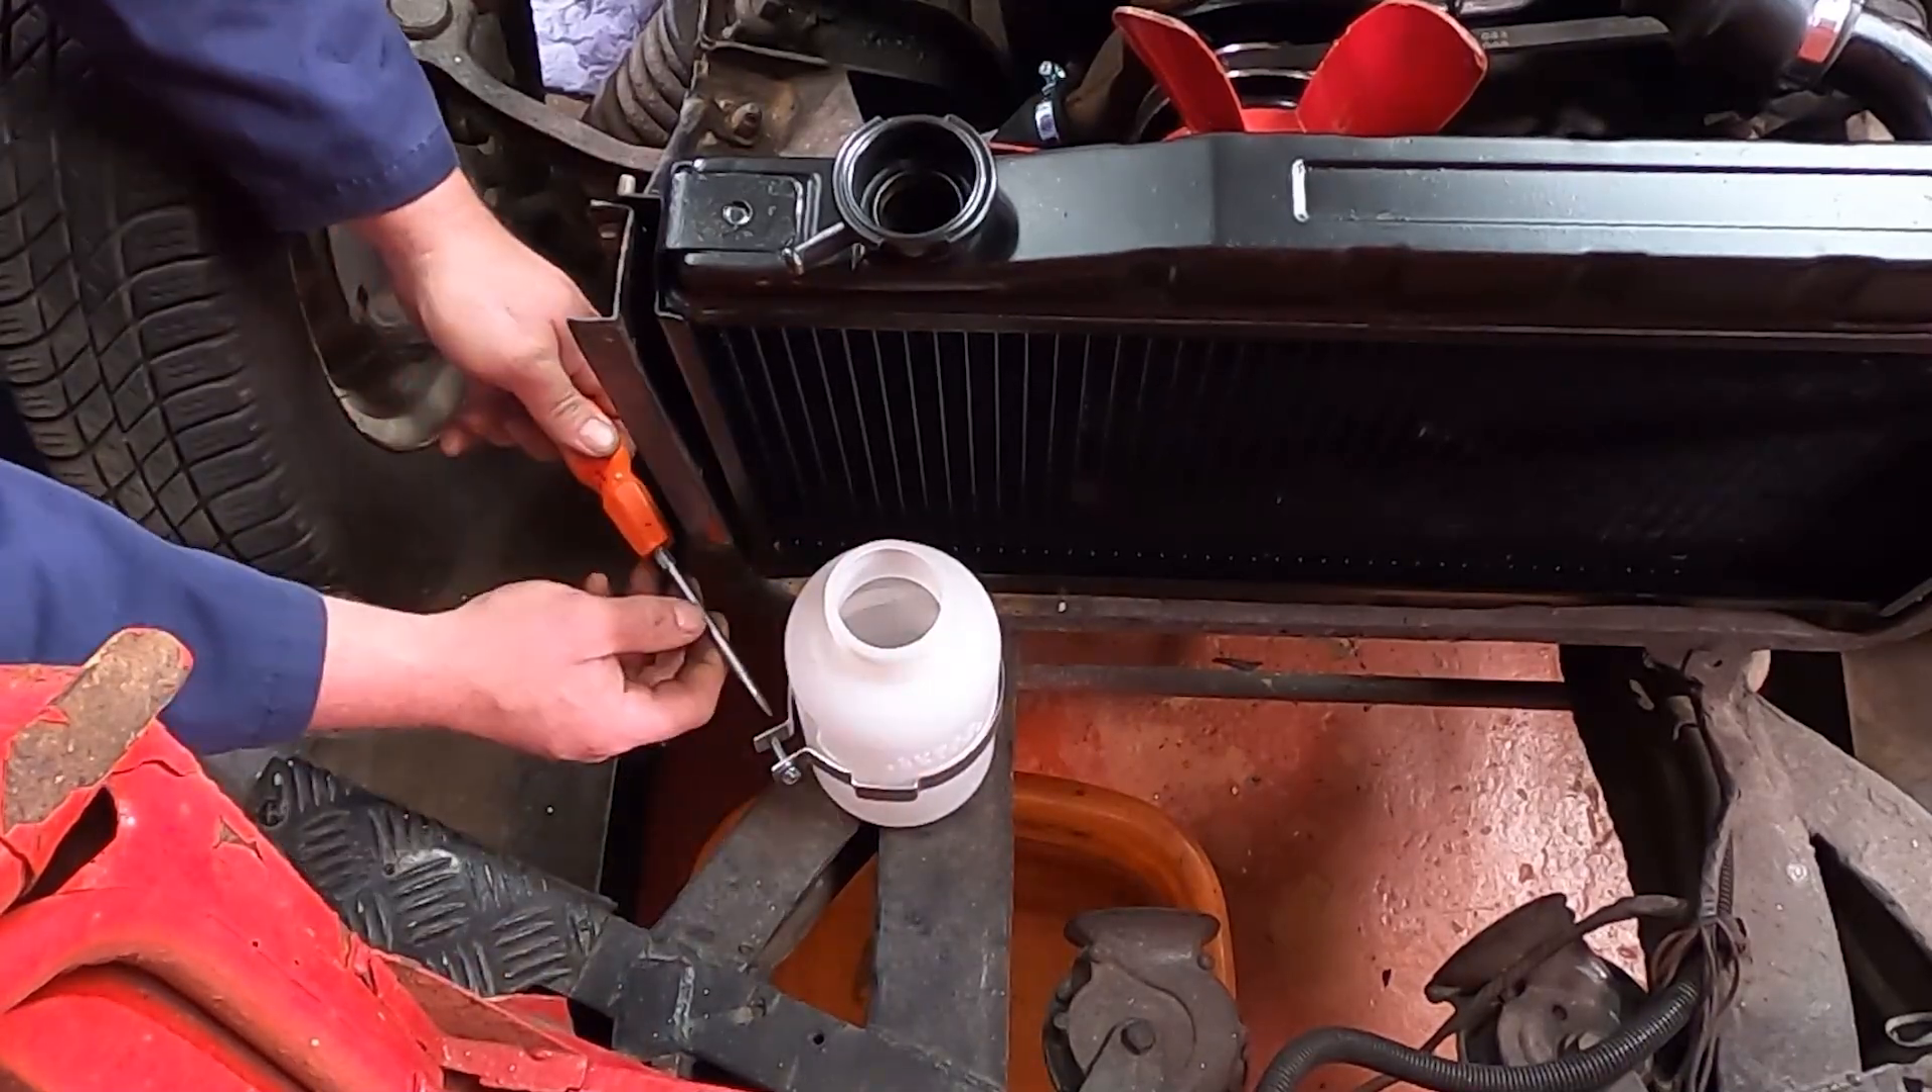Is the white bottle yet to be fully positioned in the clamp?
No.